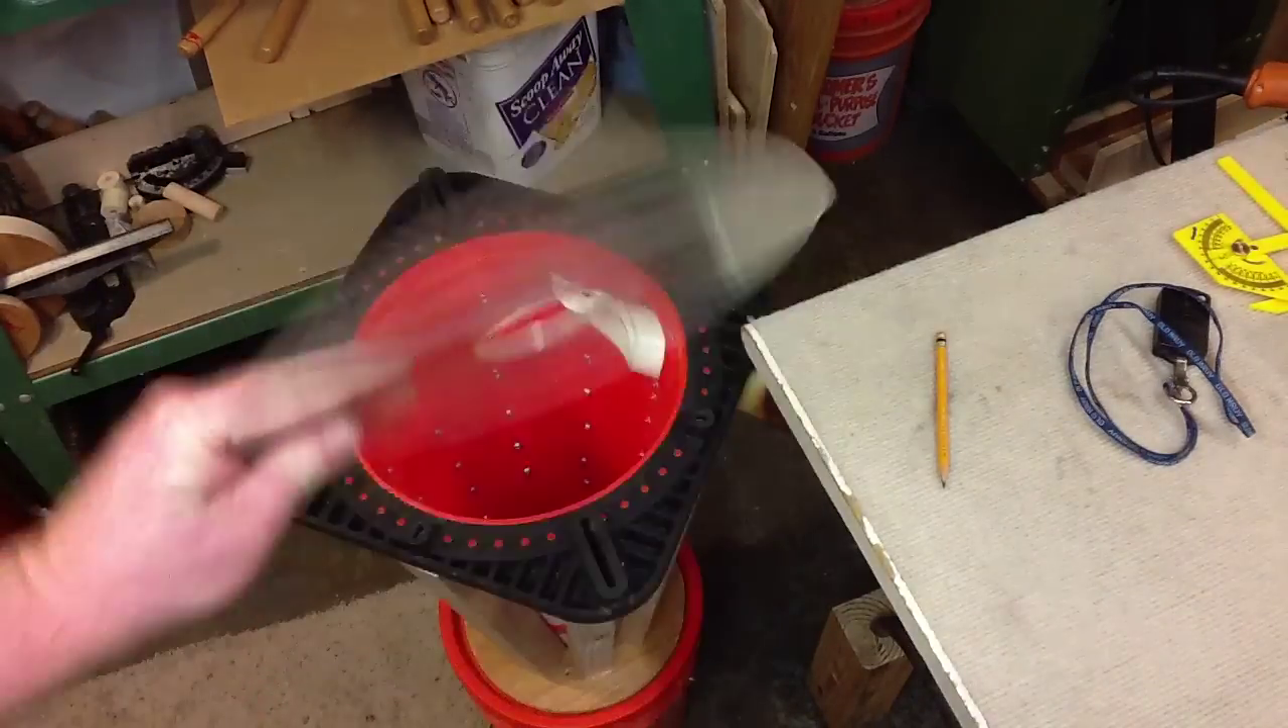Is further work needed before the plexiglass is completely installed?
Yes.